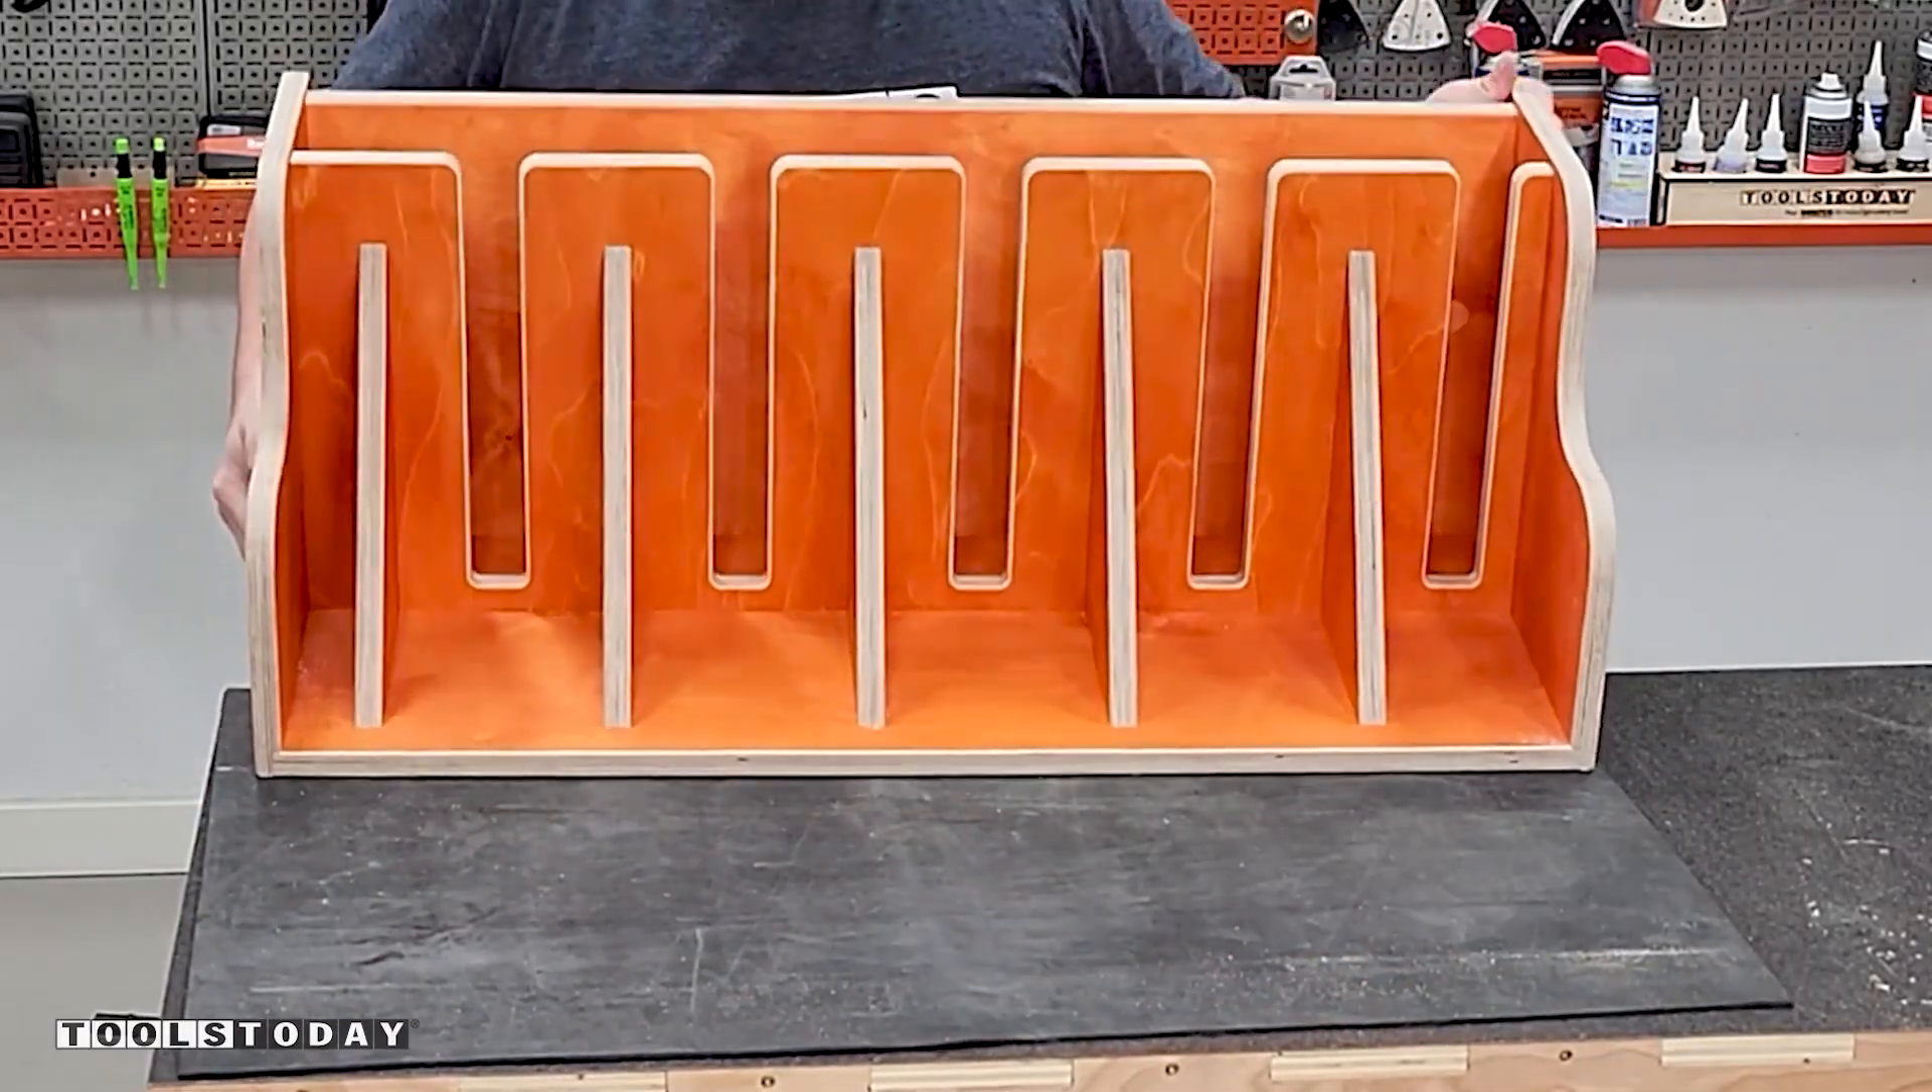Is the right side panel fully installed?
Yes.